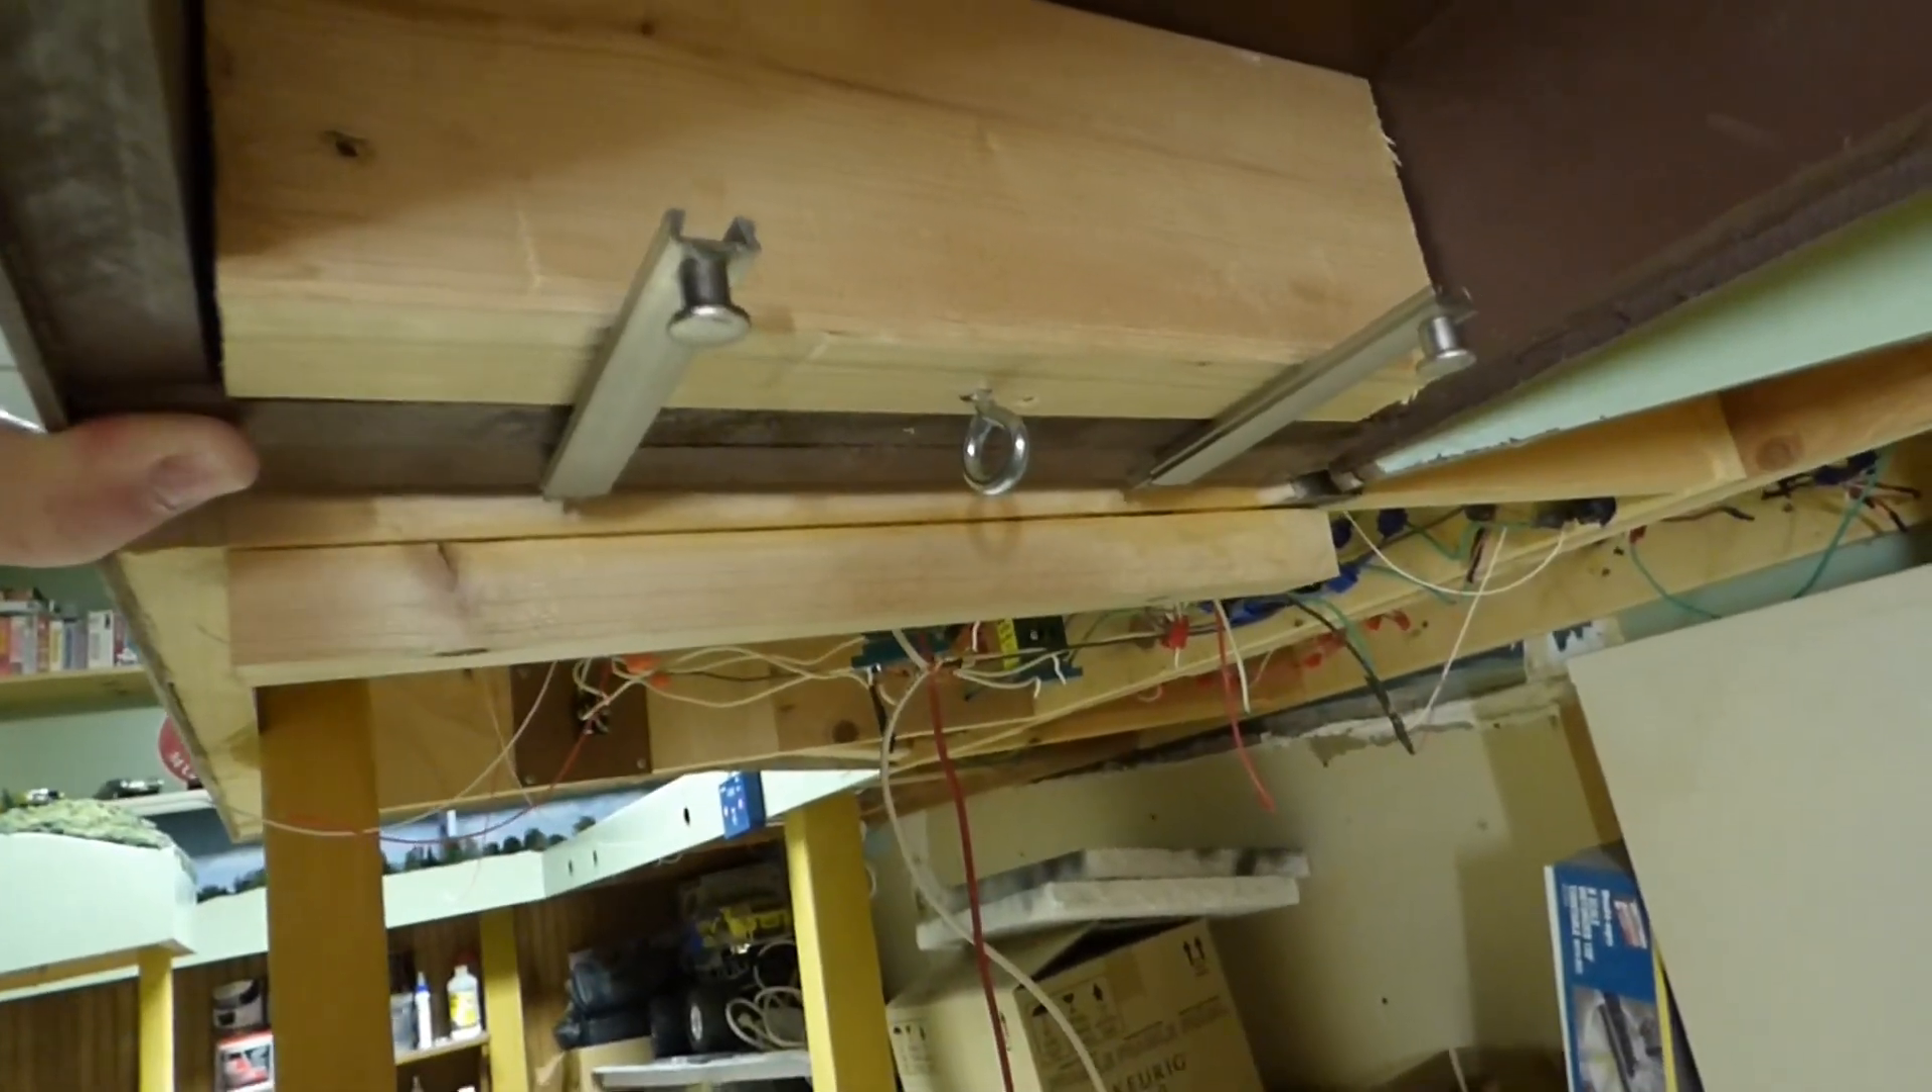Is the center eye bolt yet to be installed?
No.